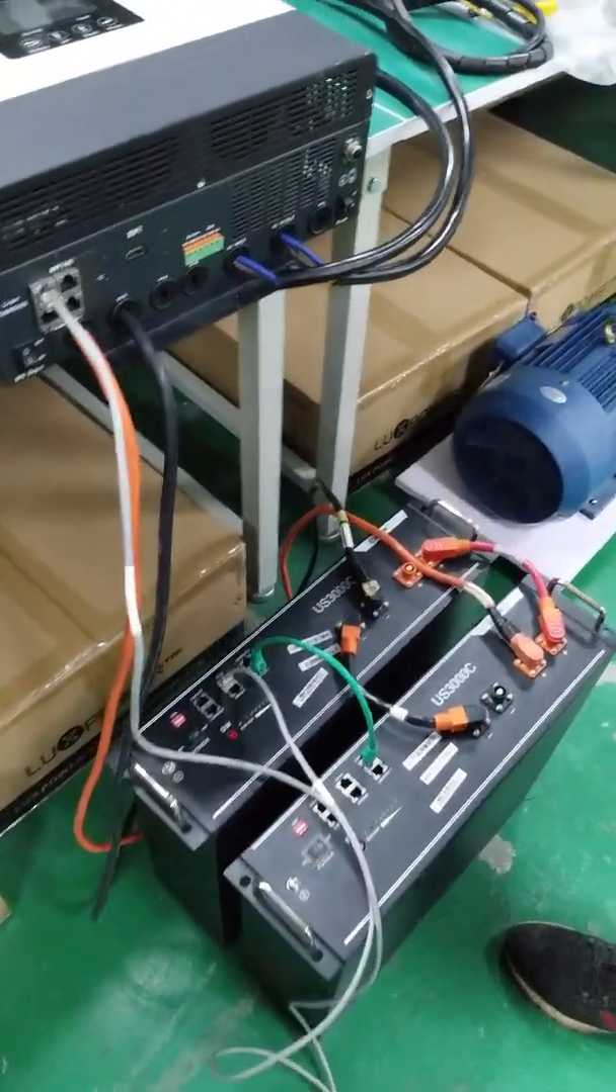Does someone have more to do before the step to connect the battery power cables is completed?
No.